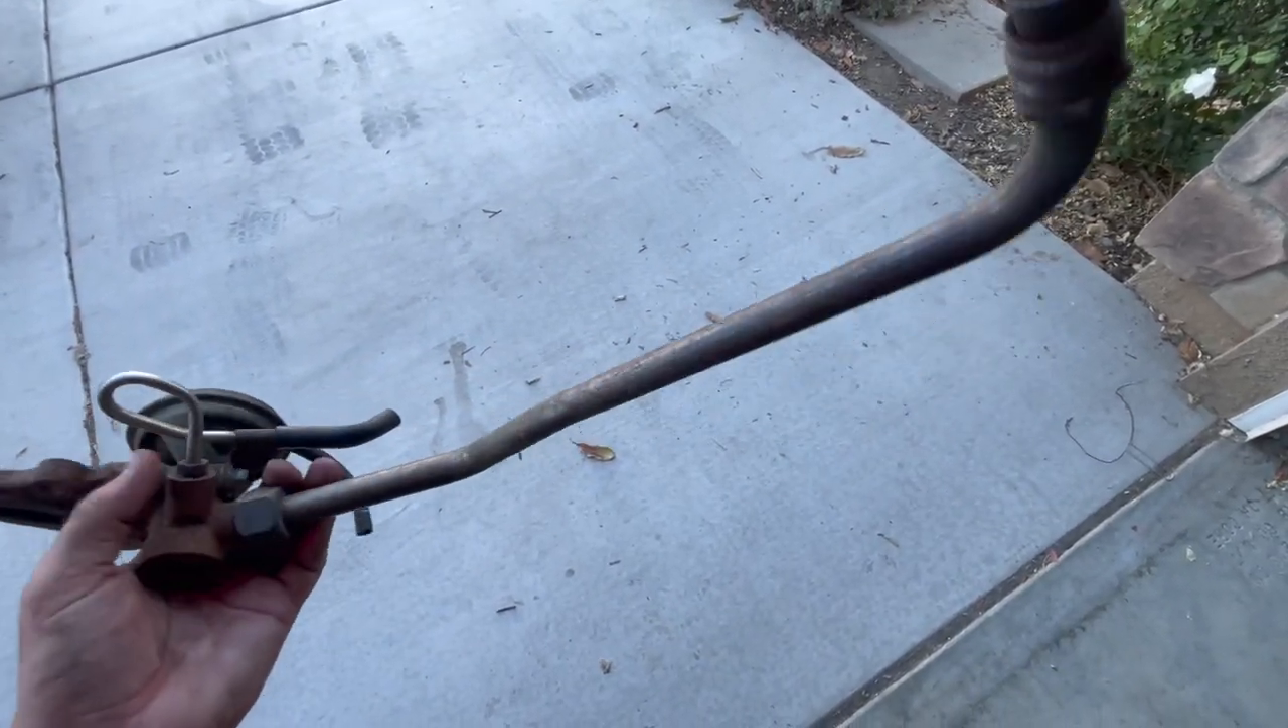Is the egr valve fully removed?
Yes.